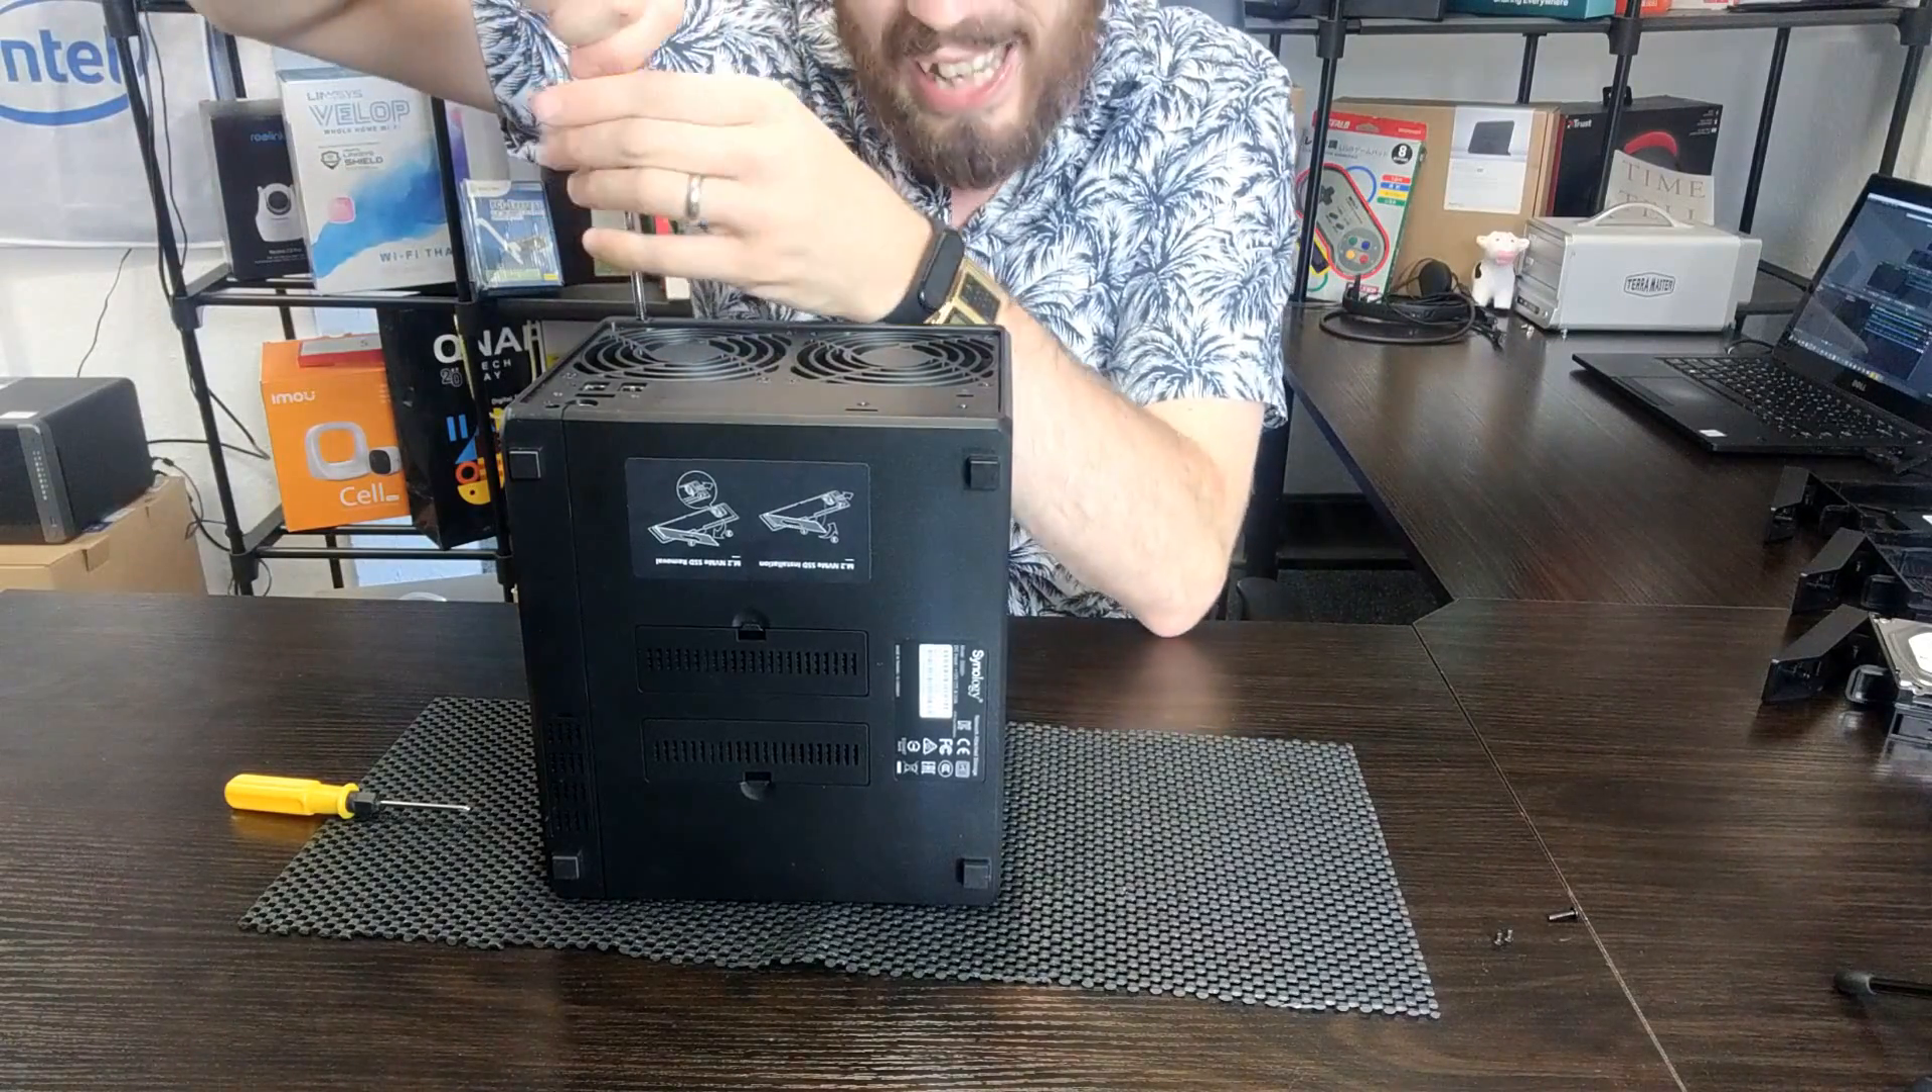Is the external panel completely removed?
No.